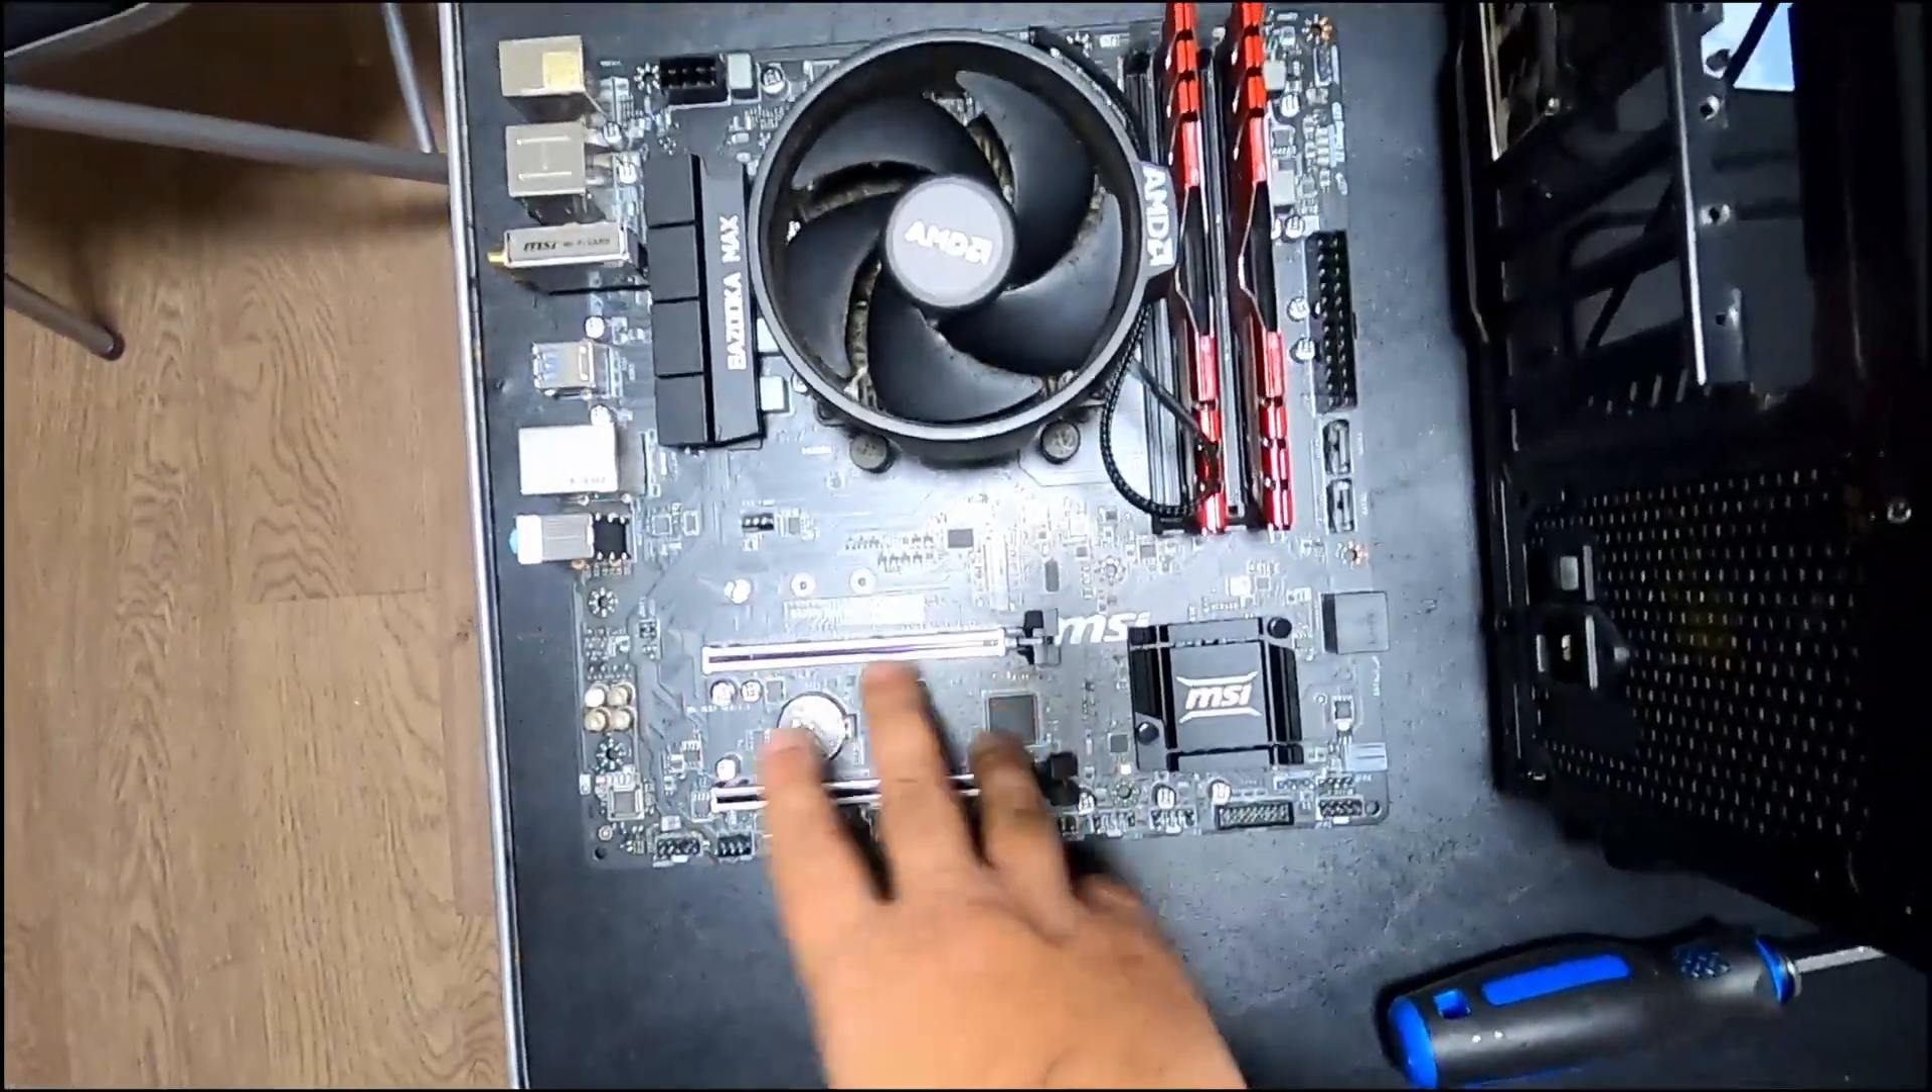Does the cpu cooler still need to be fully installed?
No.